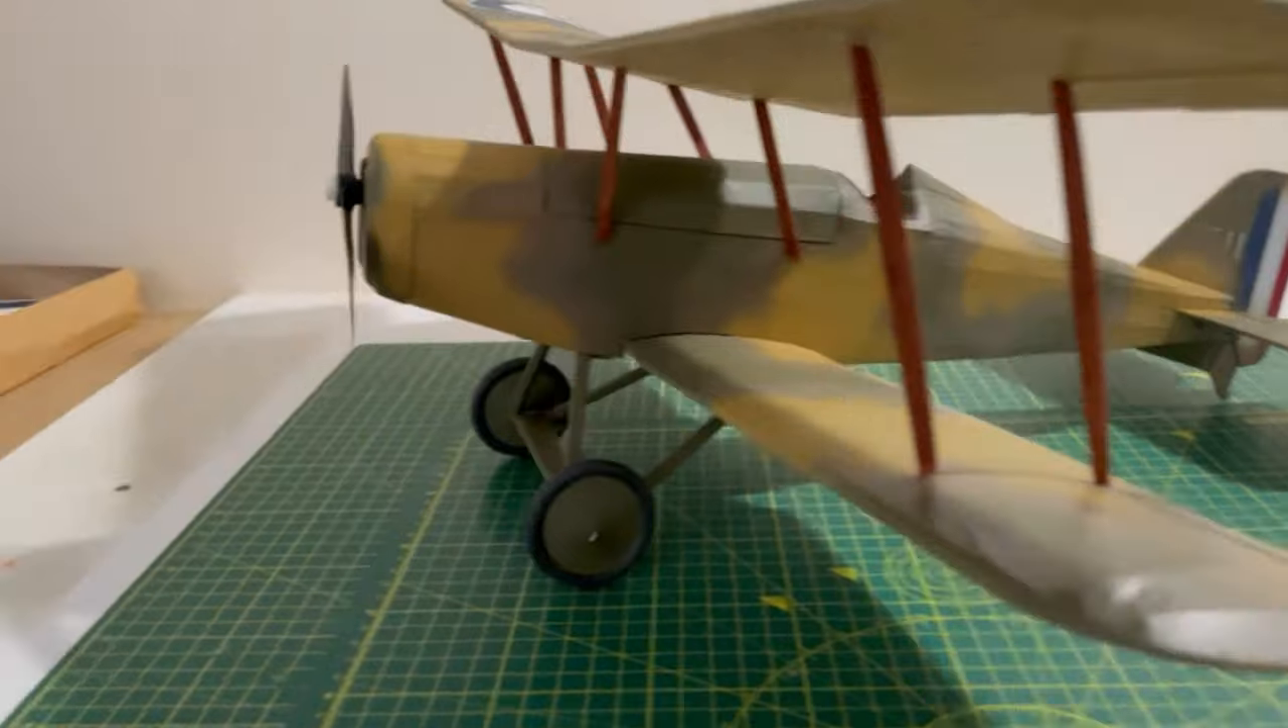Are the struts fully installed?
Yes.